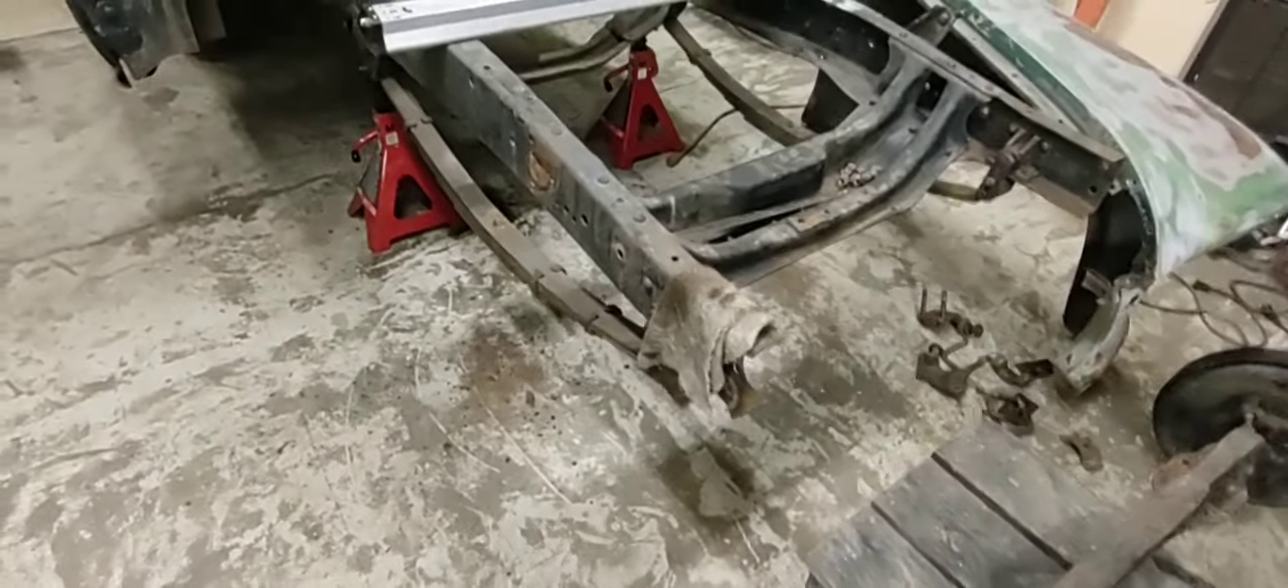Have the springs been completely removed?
No.